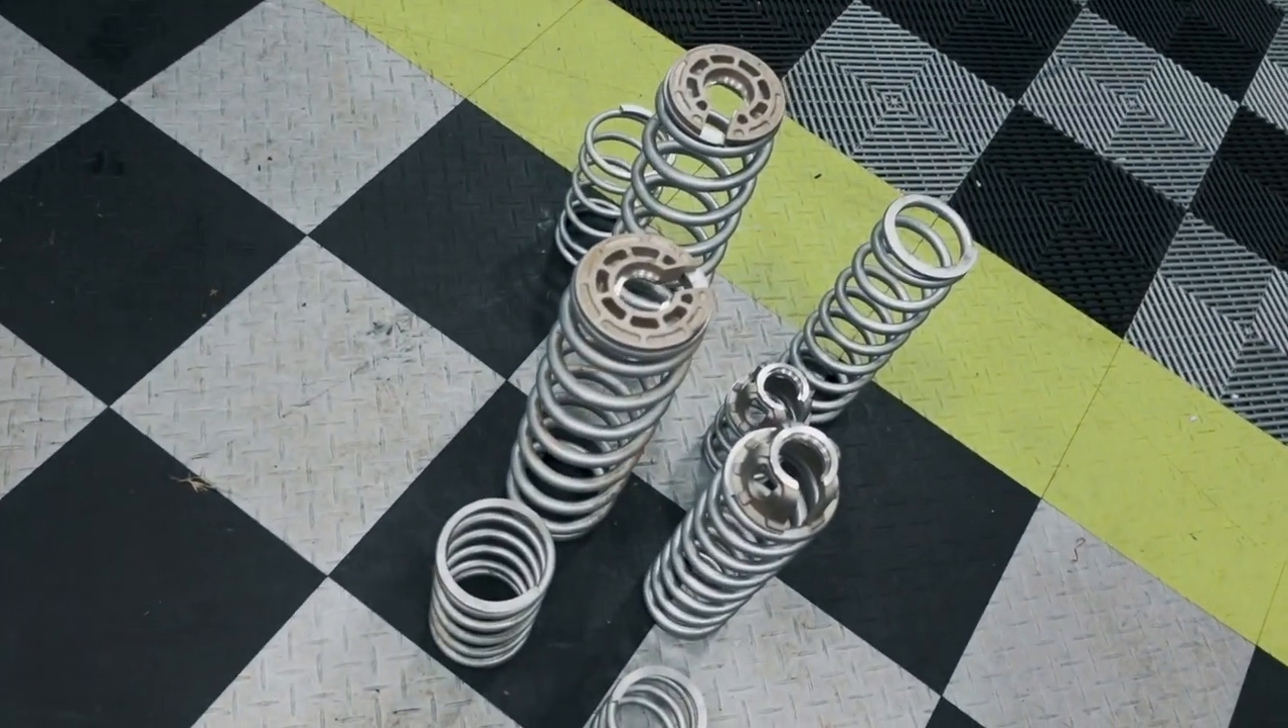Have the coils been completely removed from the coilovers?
Yes.